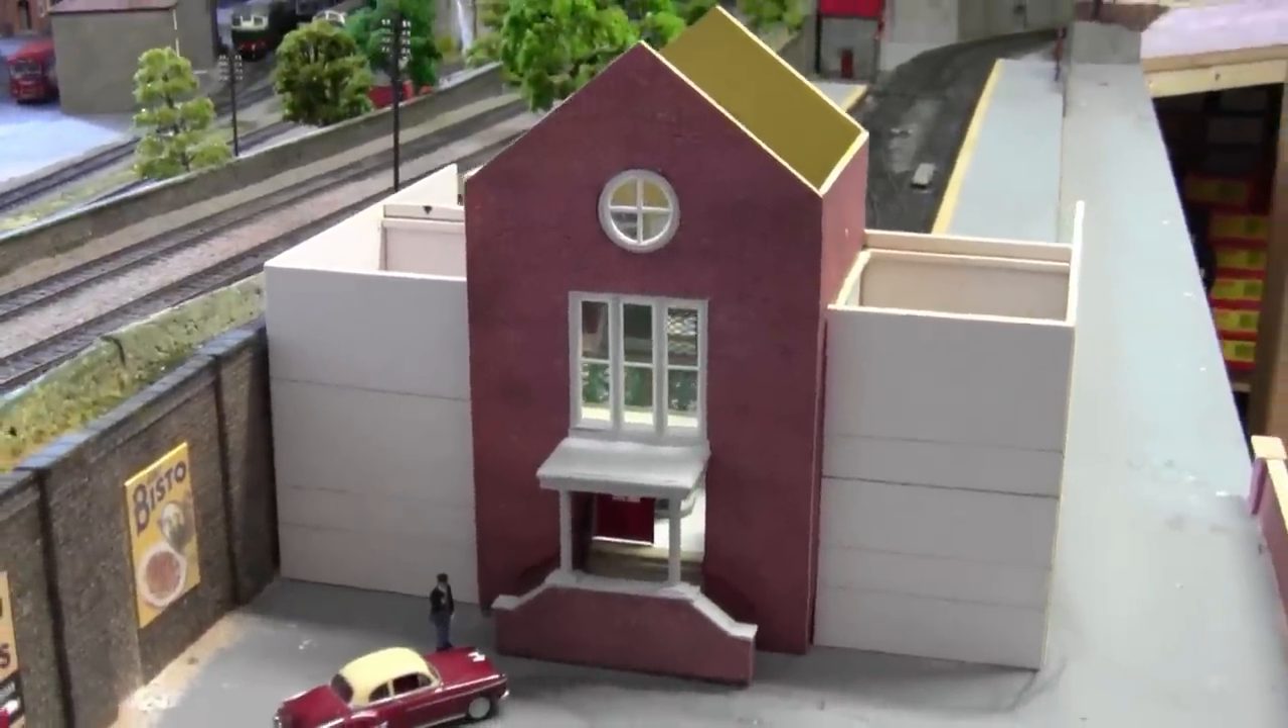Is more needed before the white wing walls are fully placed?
No.